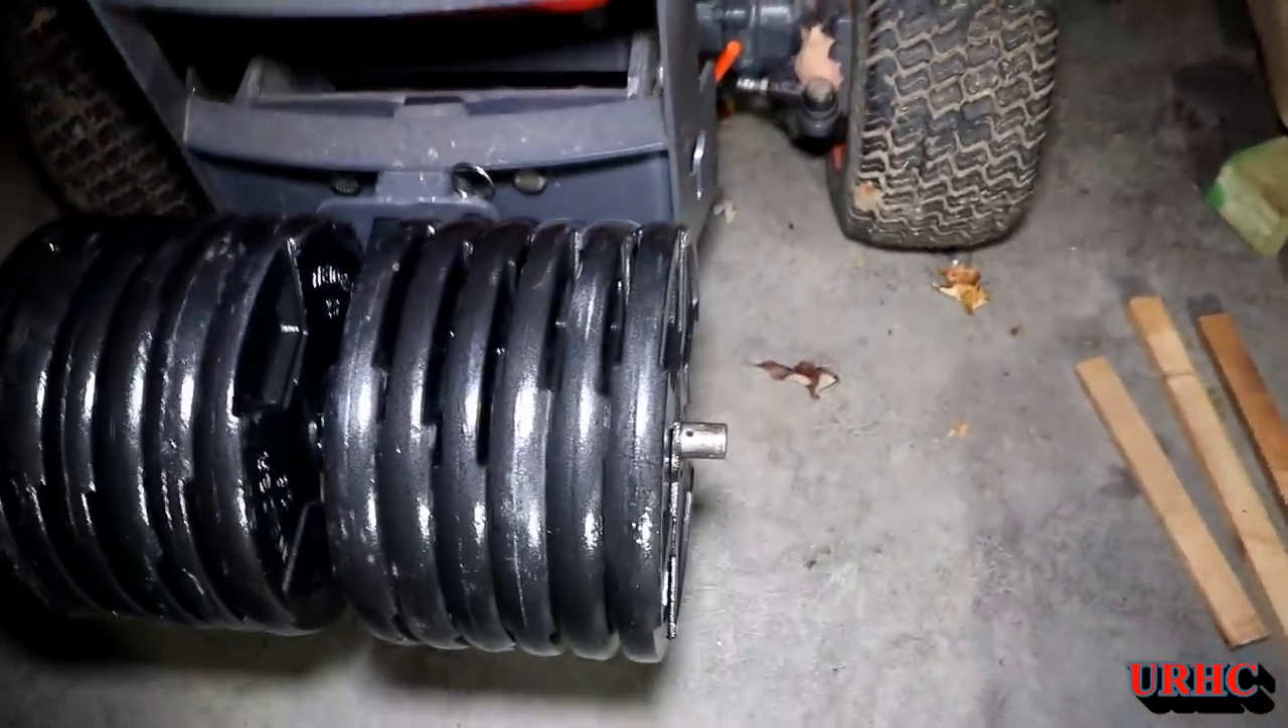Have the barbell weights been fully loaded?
Yes.